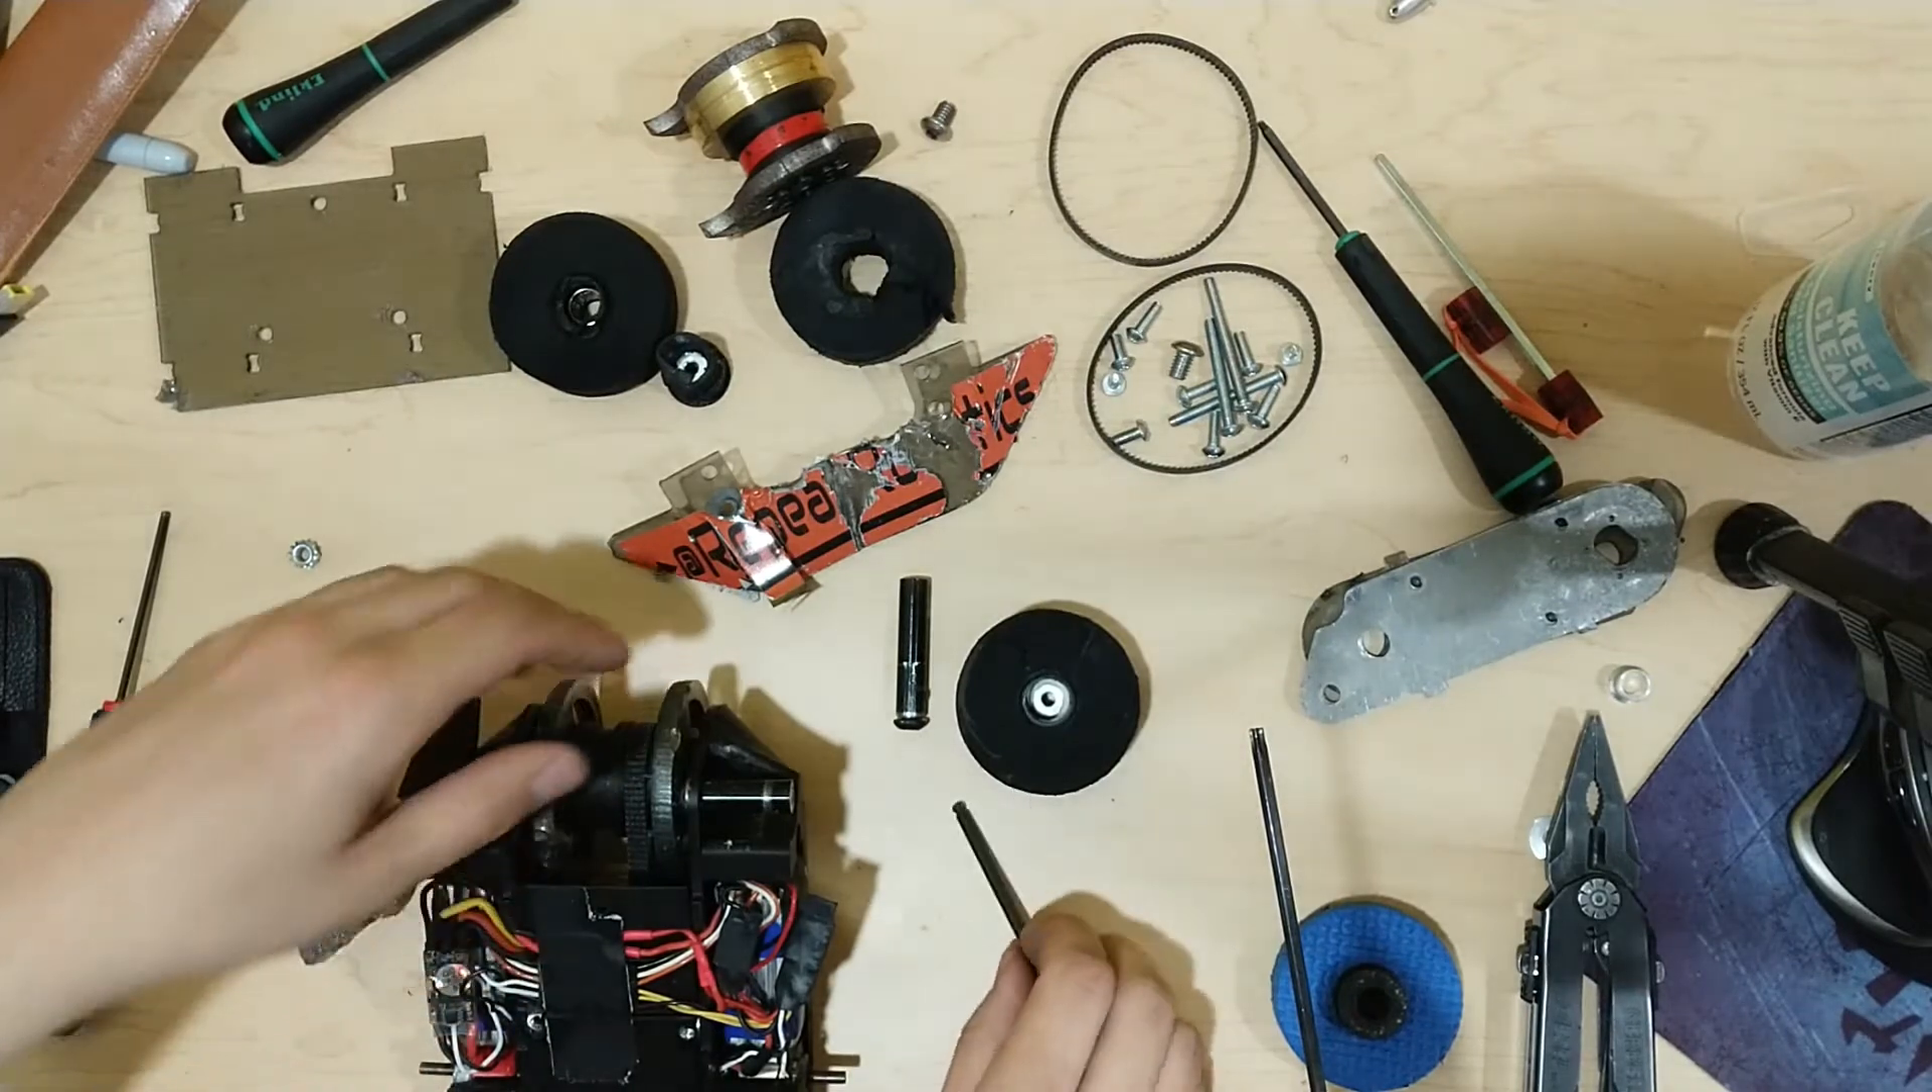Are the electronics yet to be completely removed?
Yes.